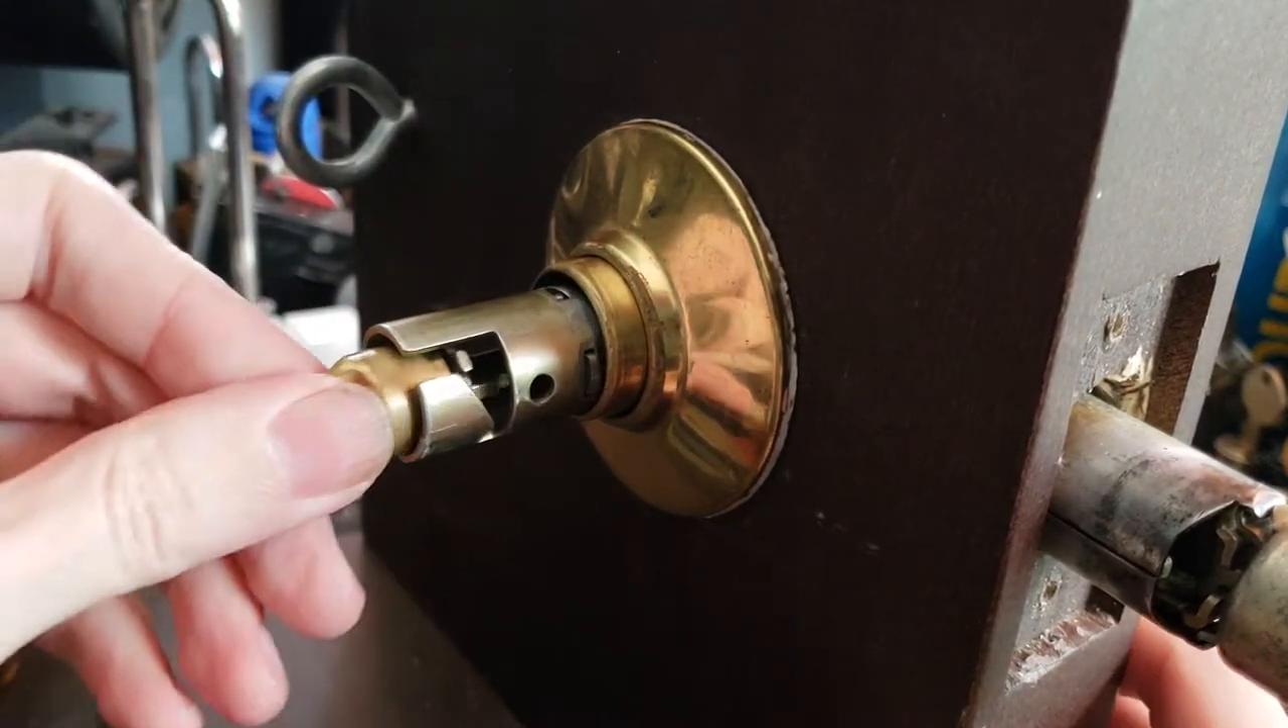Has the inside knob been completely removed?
Yes.